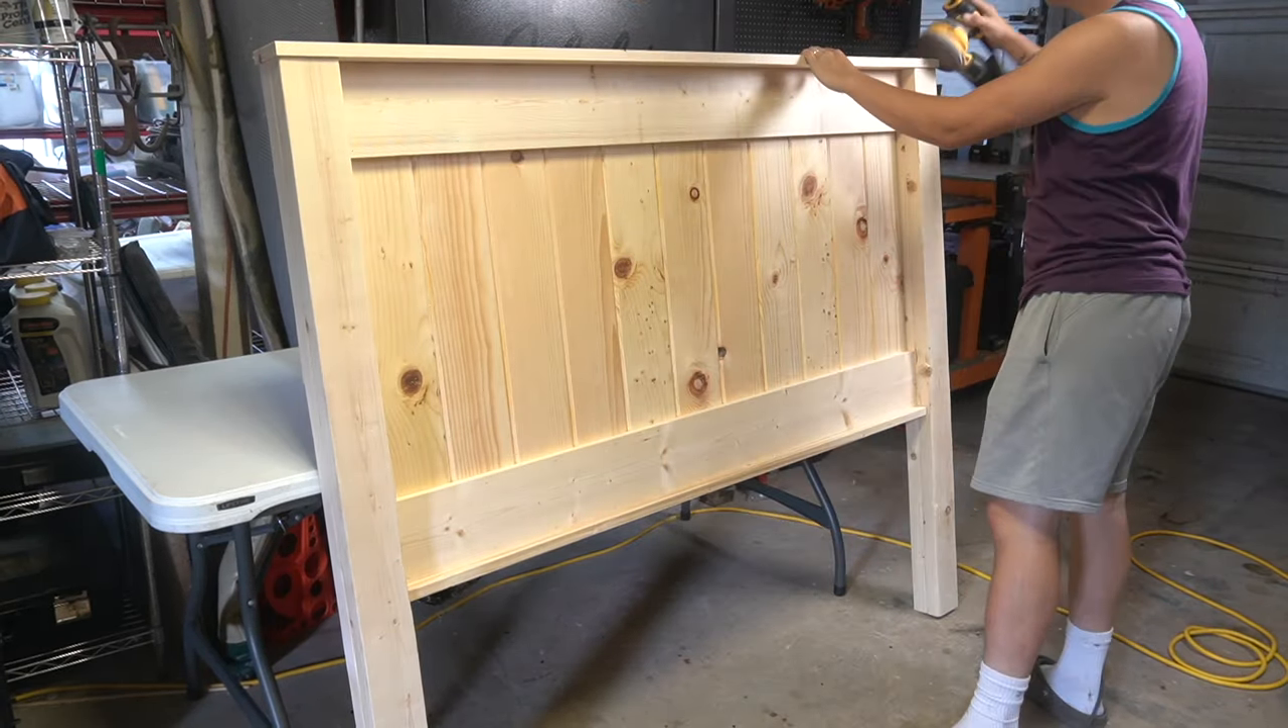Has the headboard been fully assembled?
Yes.